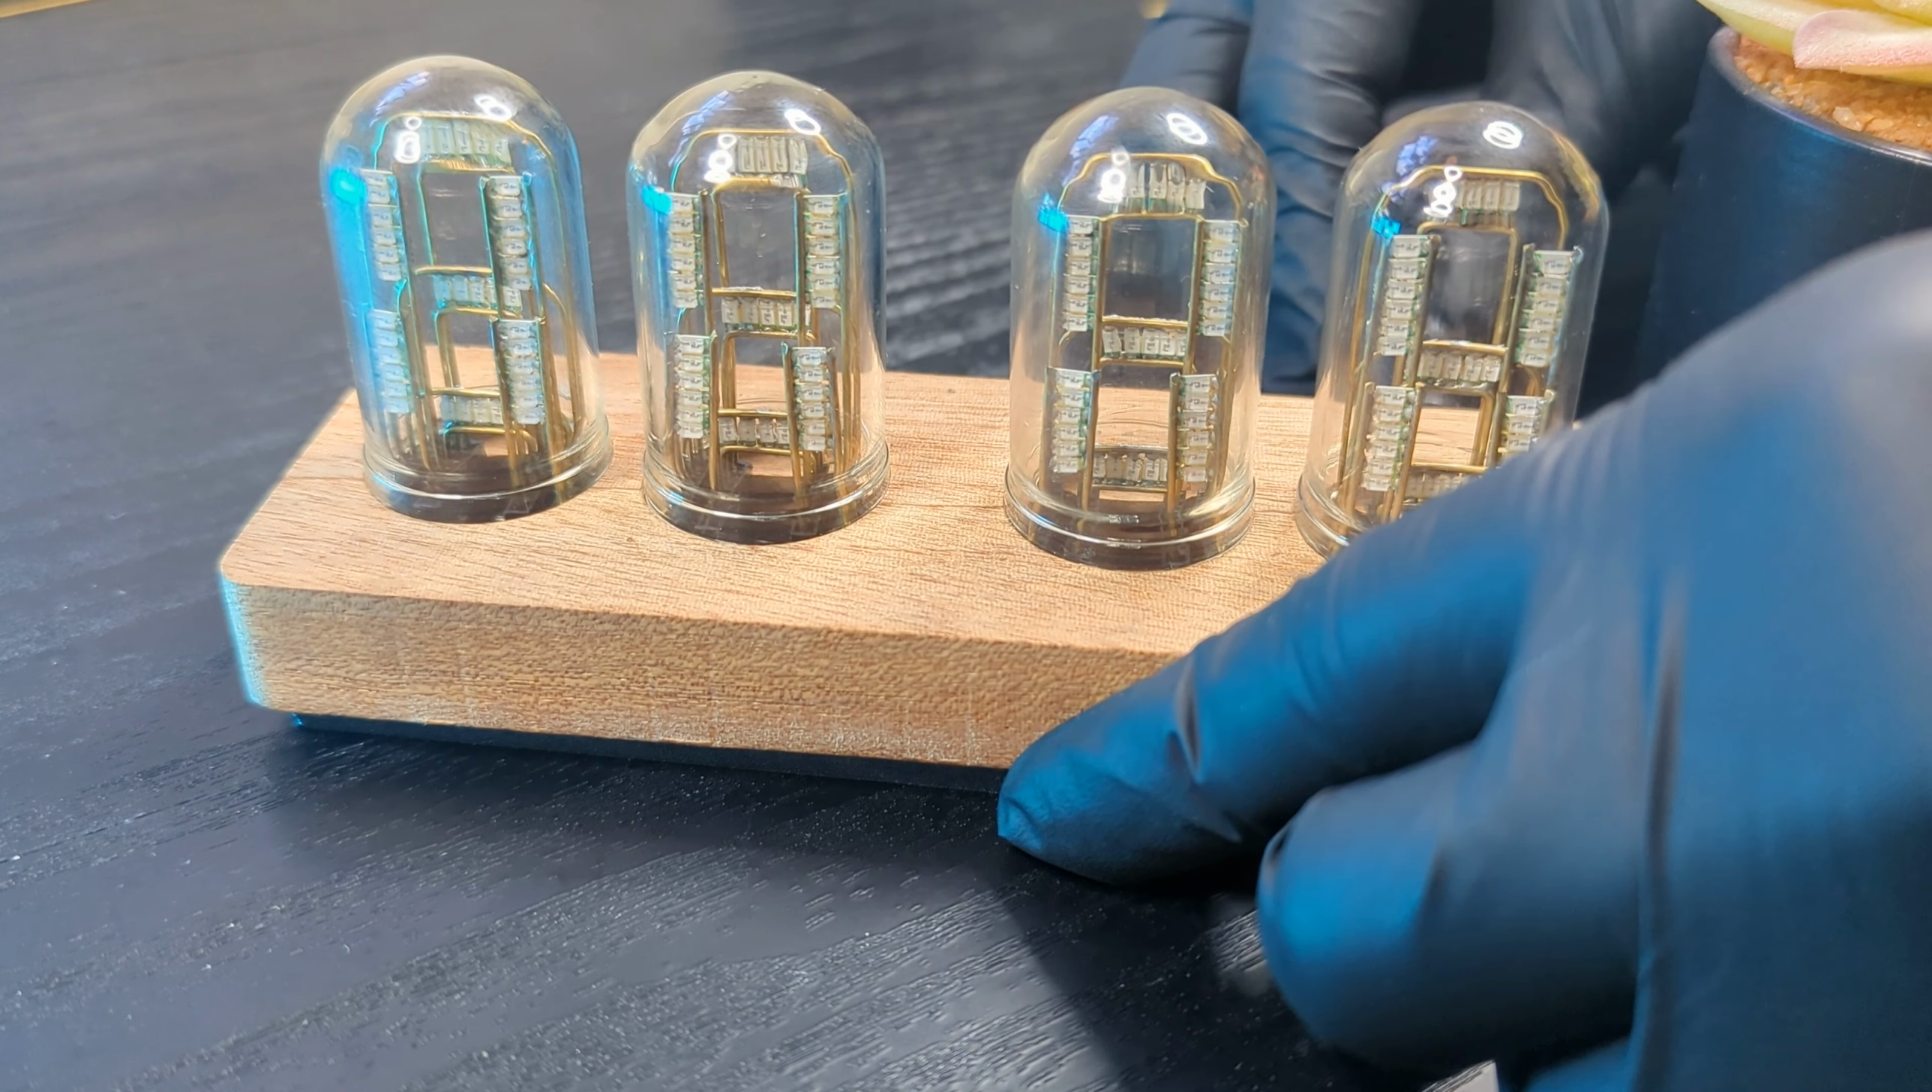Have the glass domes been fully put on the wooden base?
Yes.